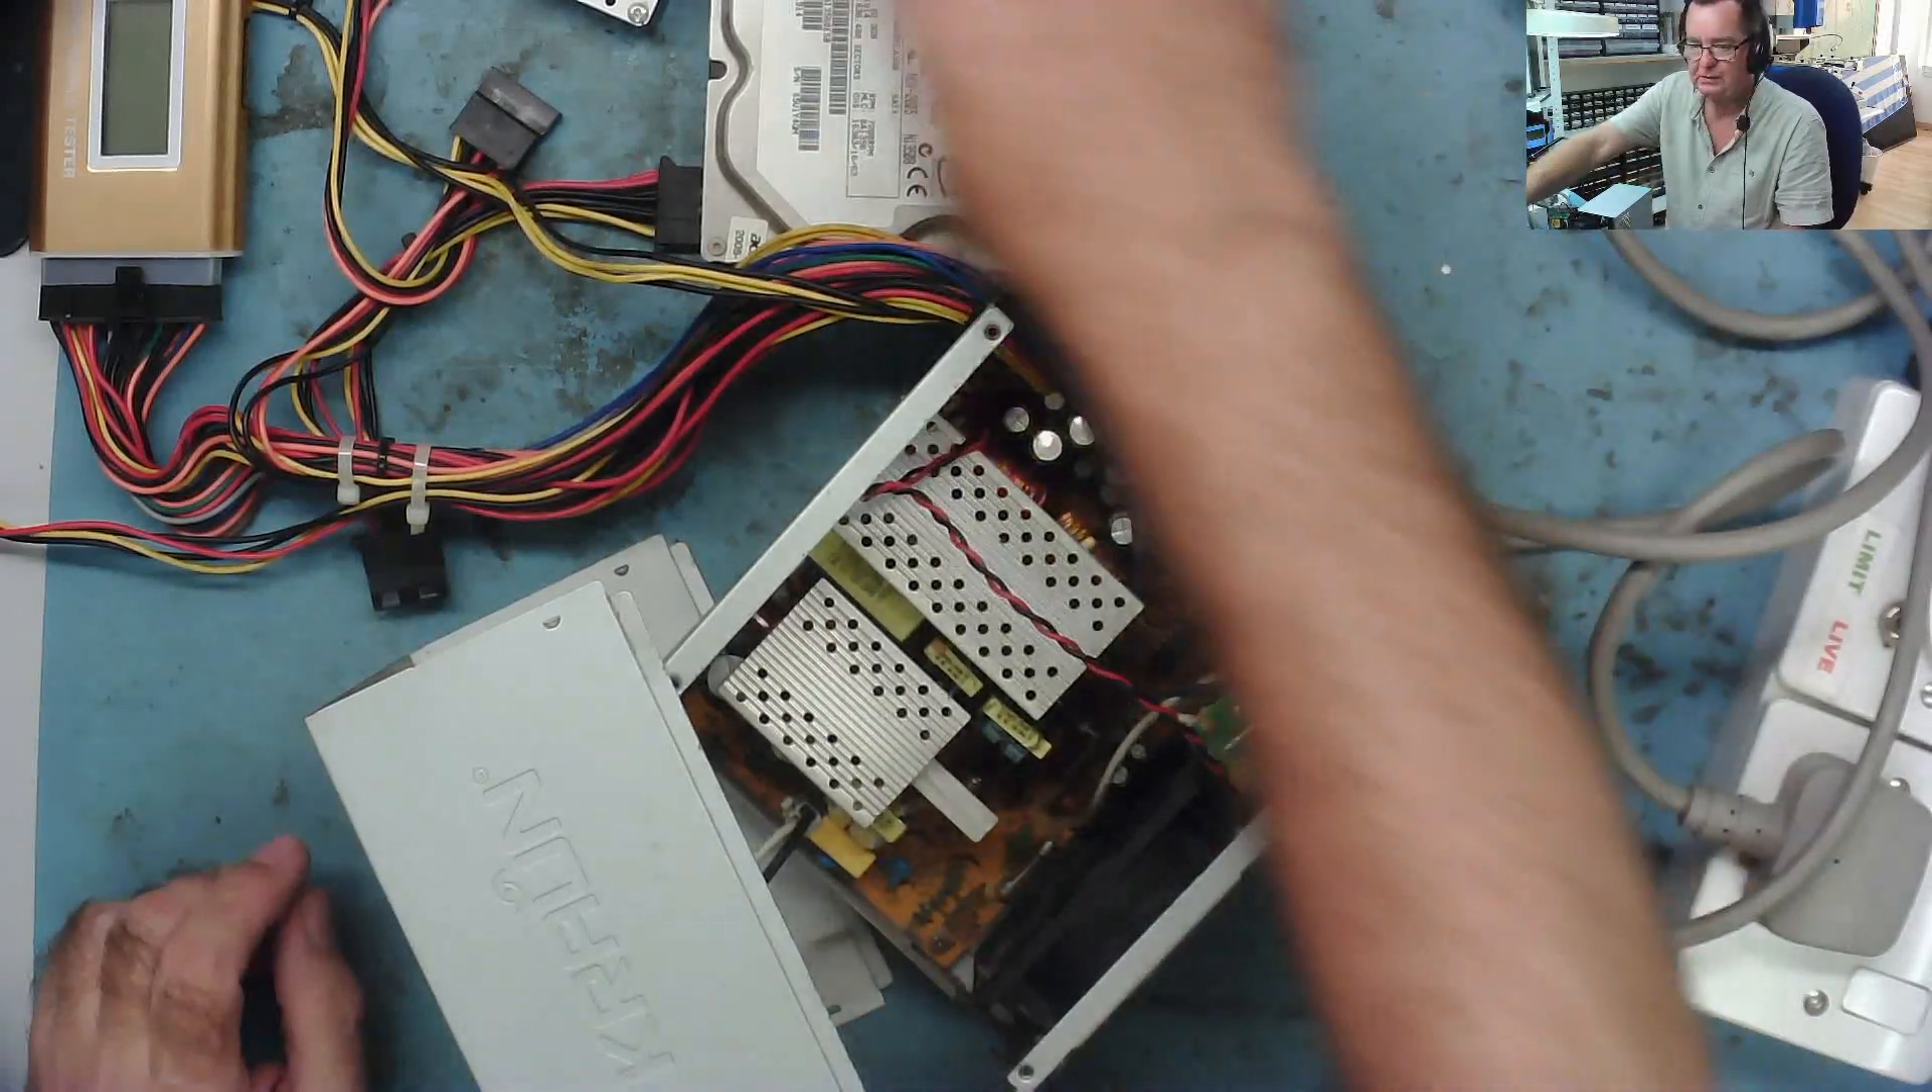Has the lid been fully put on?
No.